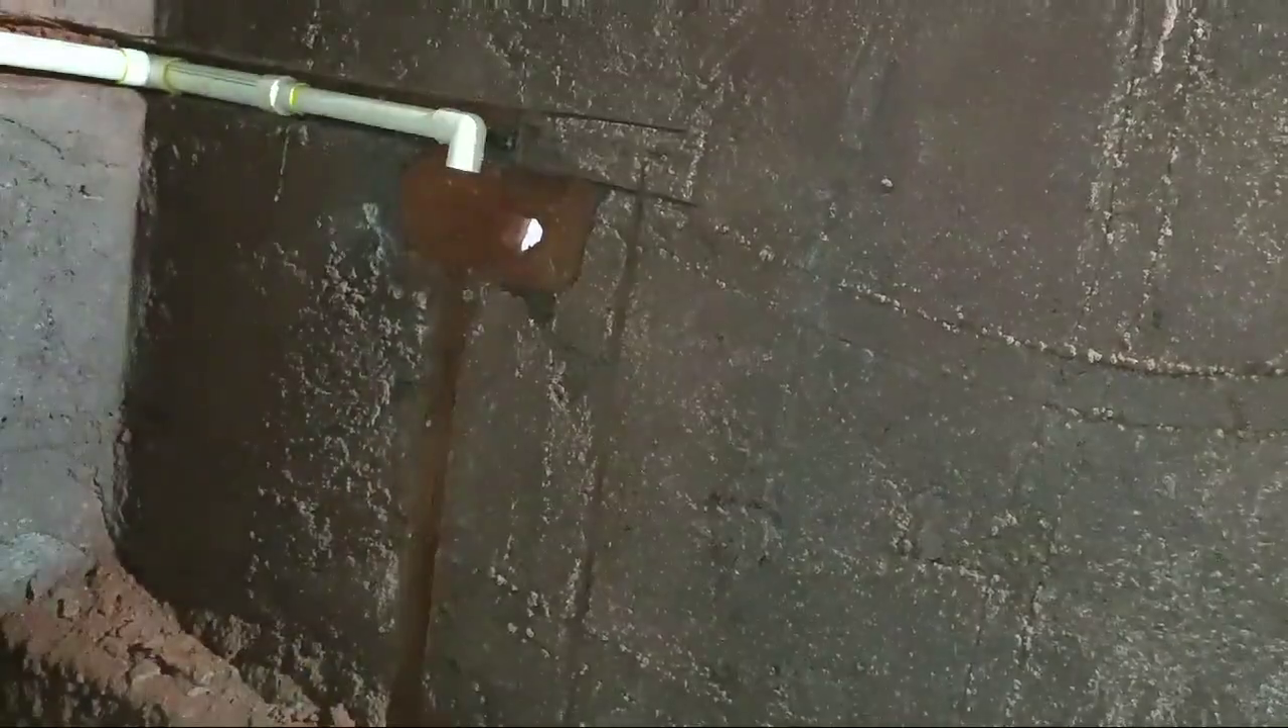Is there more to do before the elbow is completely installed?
No.